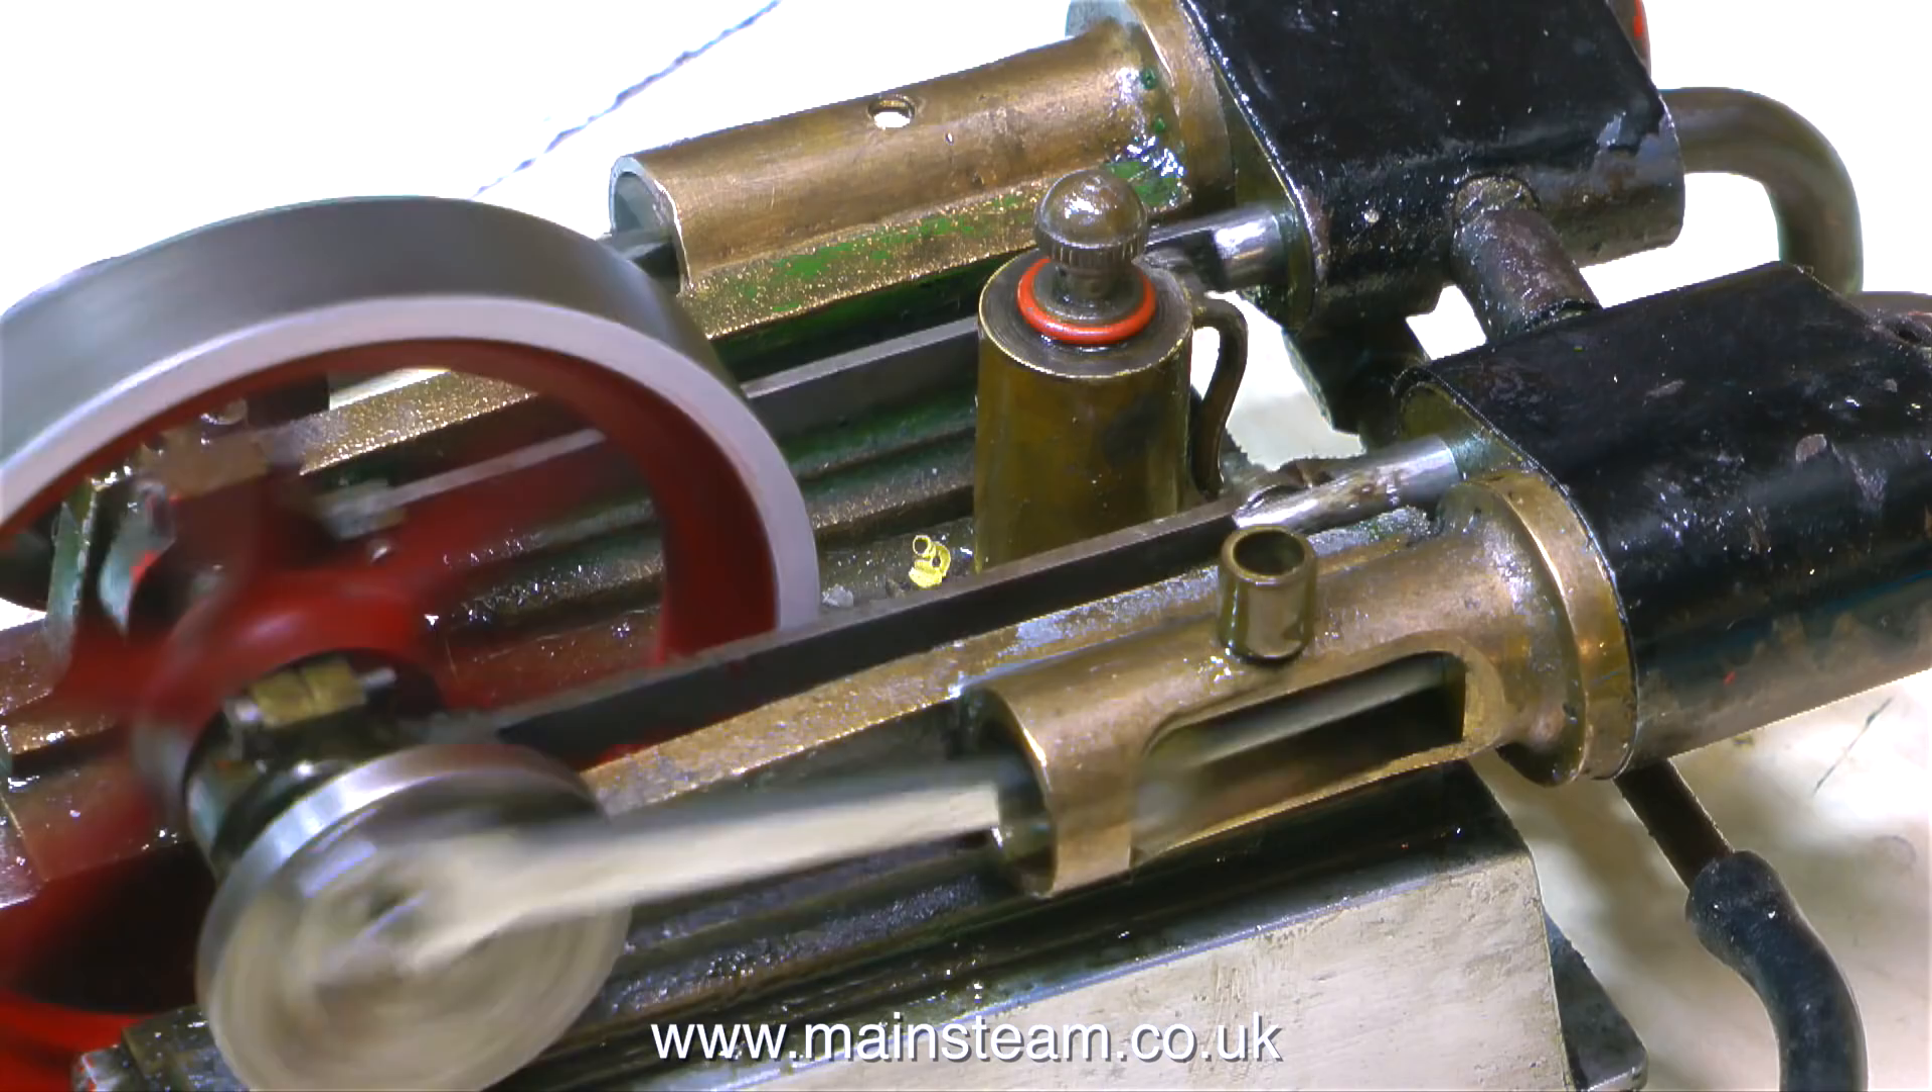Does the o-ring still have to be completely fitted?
No.